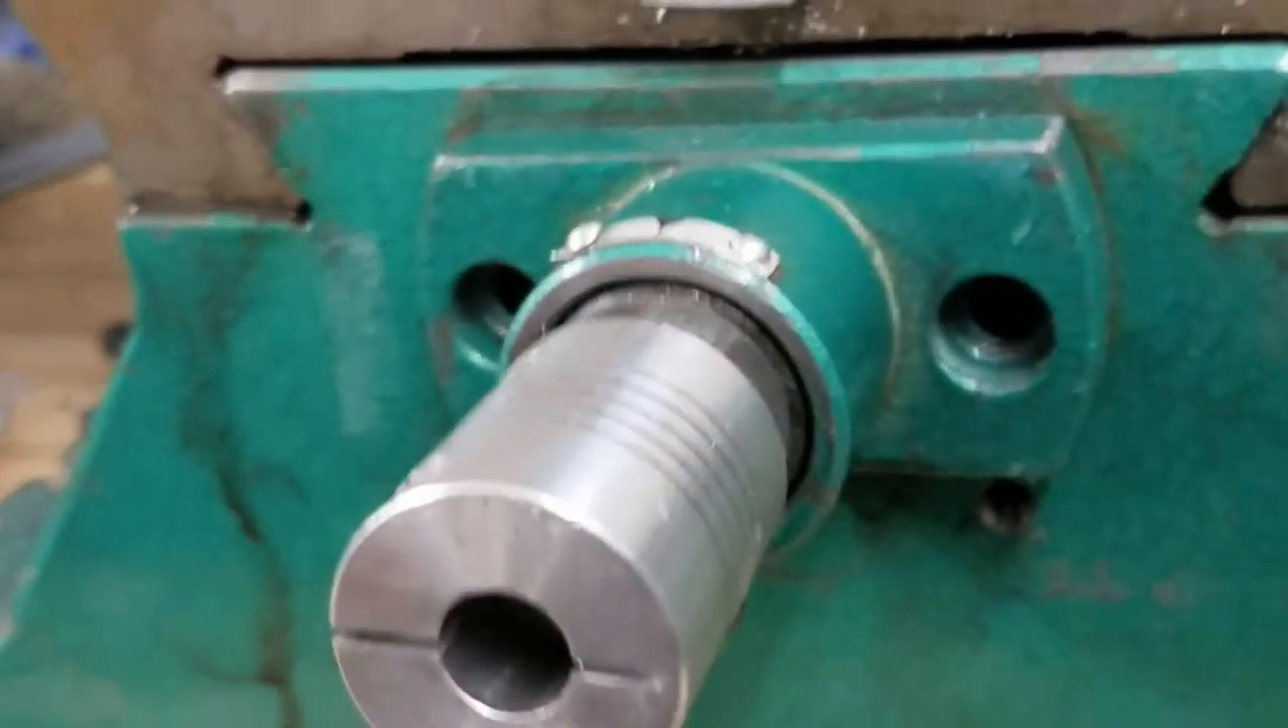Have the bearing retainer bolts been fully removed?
Yes.